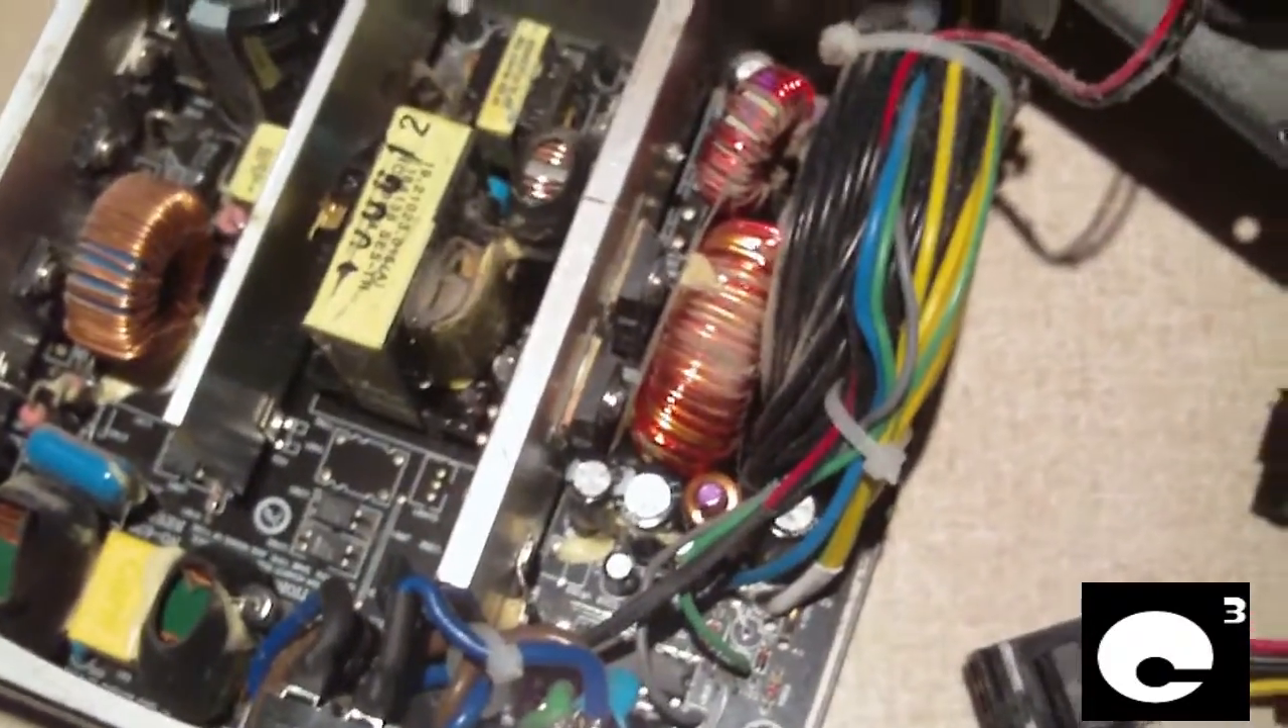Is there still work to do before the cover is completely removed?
No.